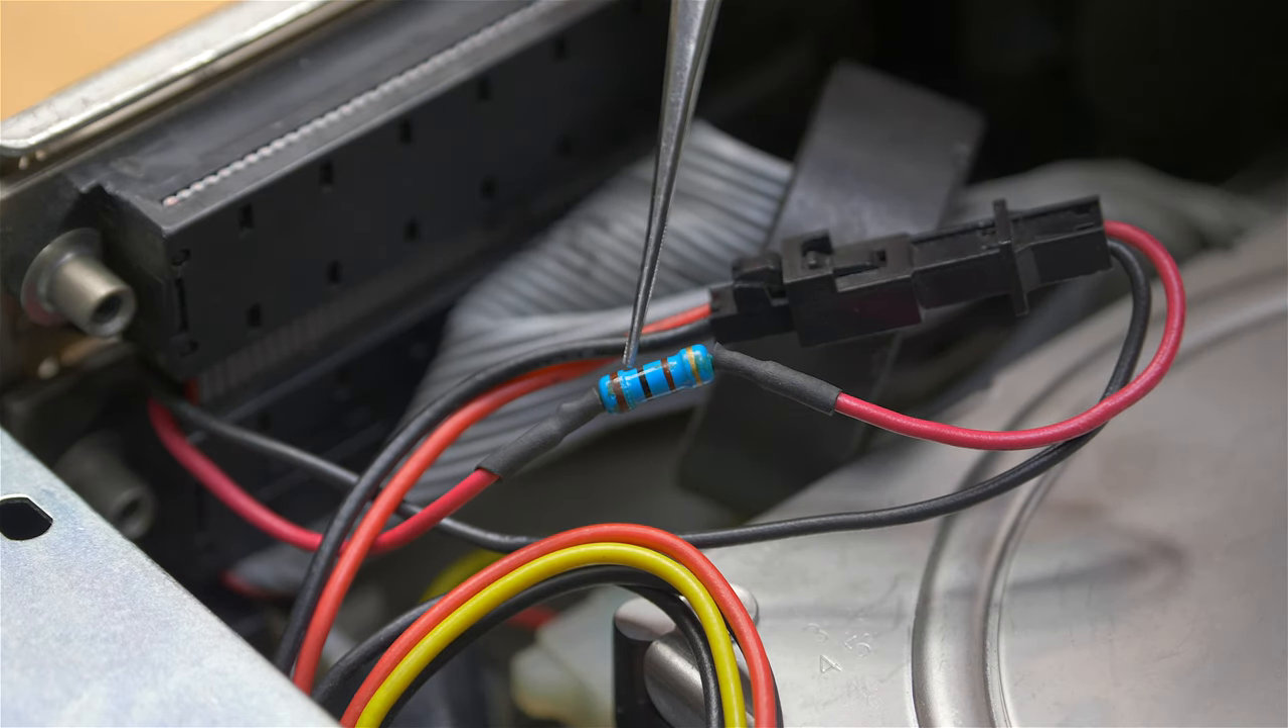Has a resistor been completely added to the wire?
Yes.